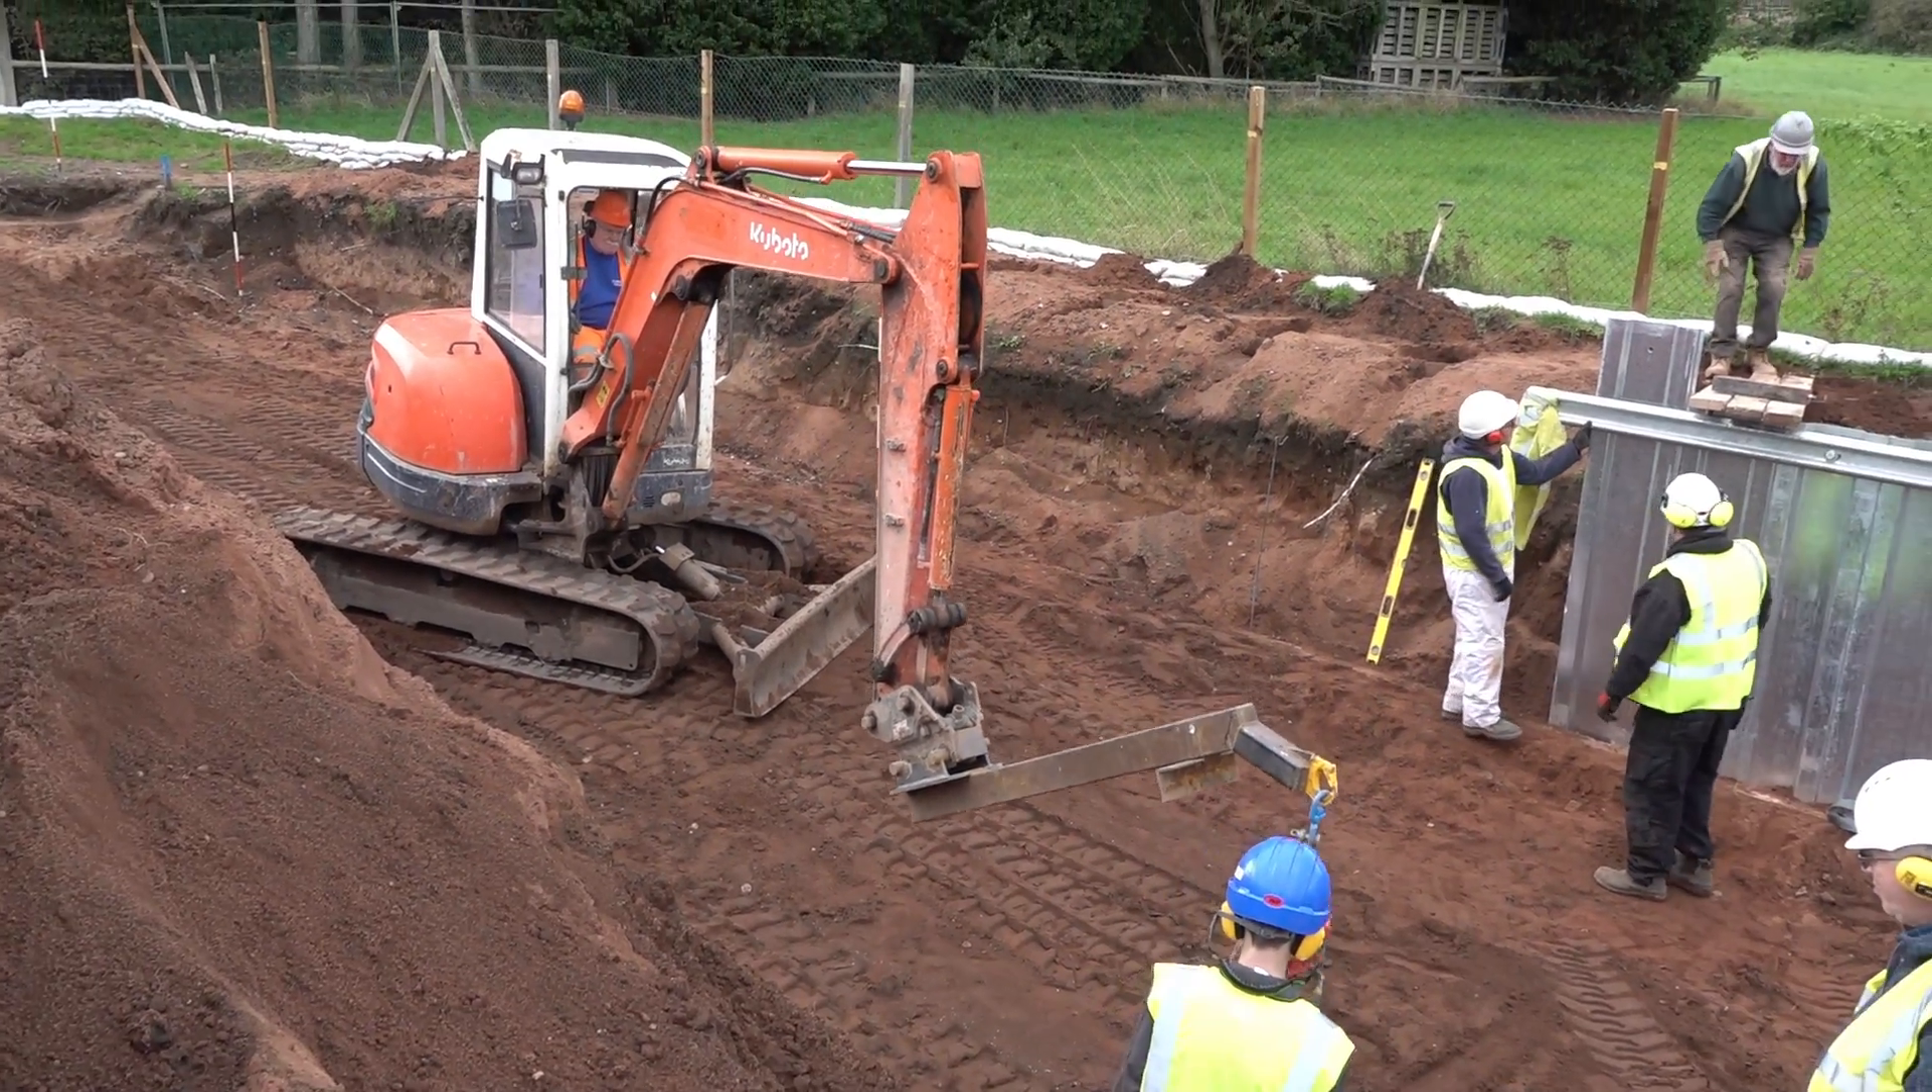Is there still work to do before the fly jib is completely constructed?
No.